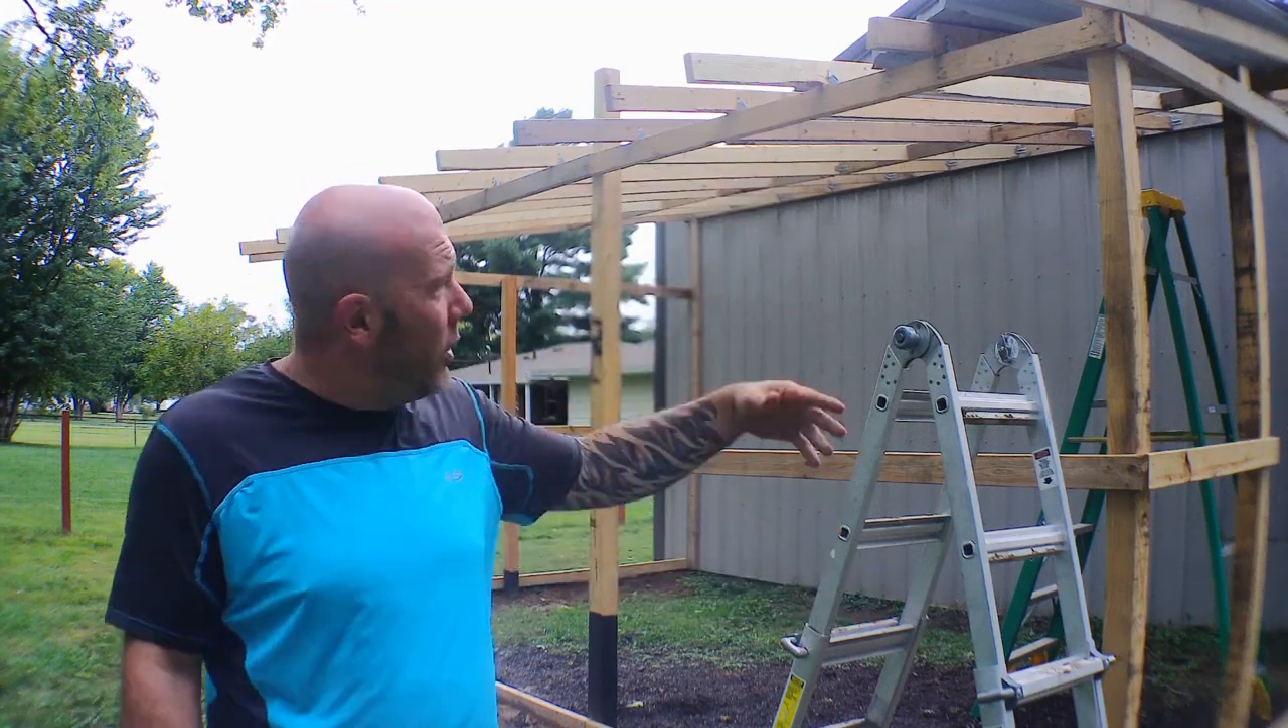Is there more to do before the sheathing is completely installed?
Yes.